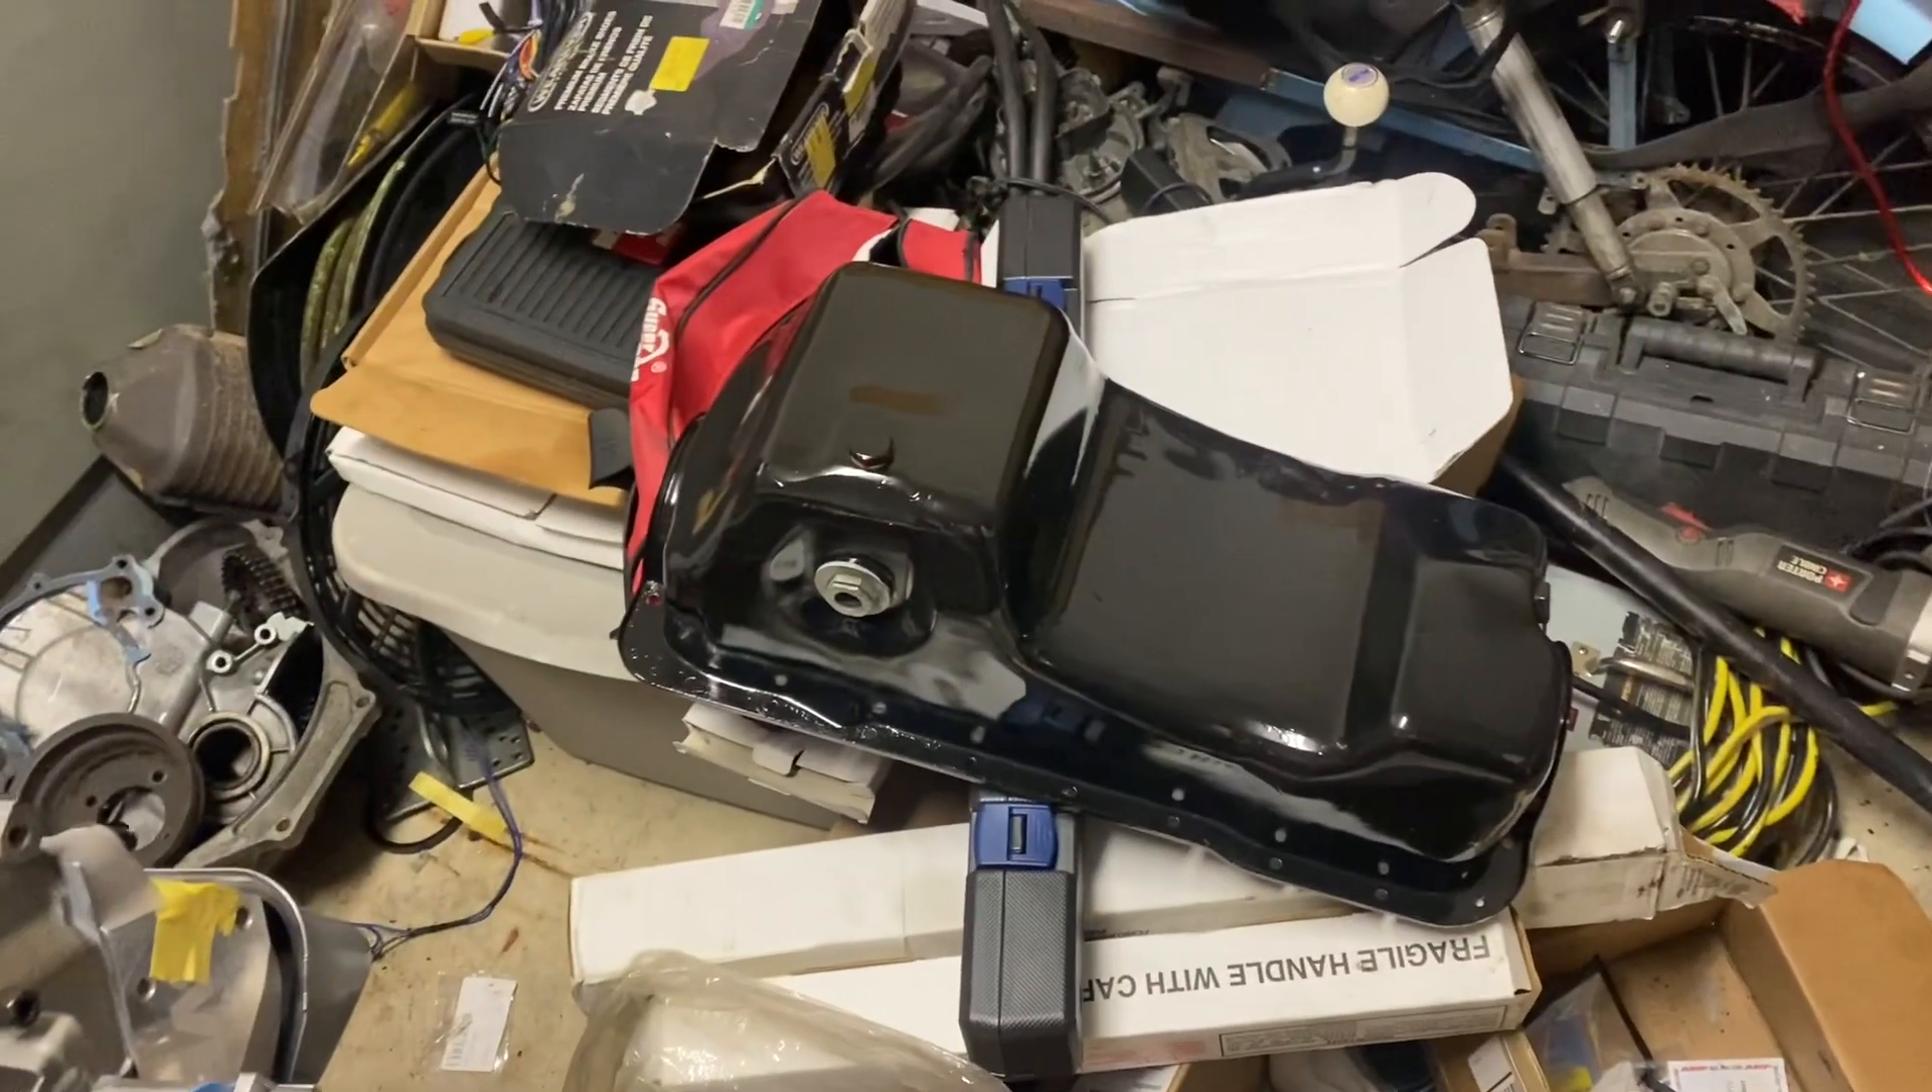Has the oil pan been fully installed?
No.